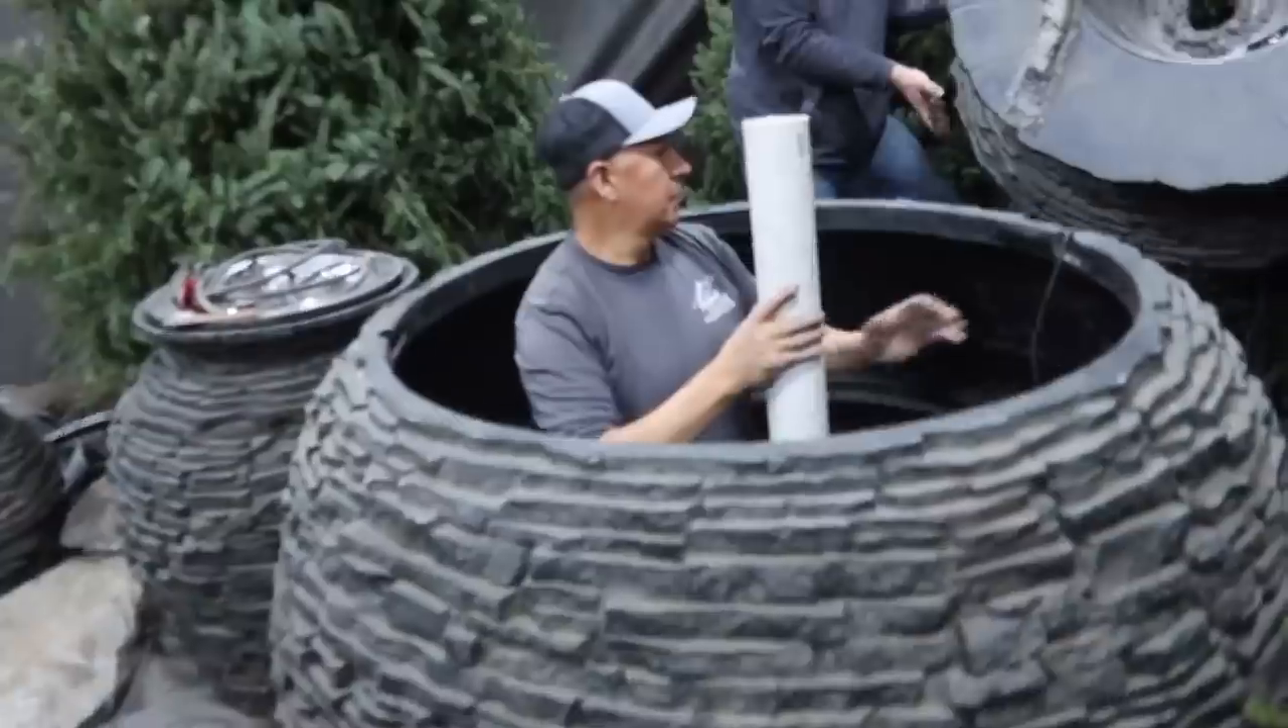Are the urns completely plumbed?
No.